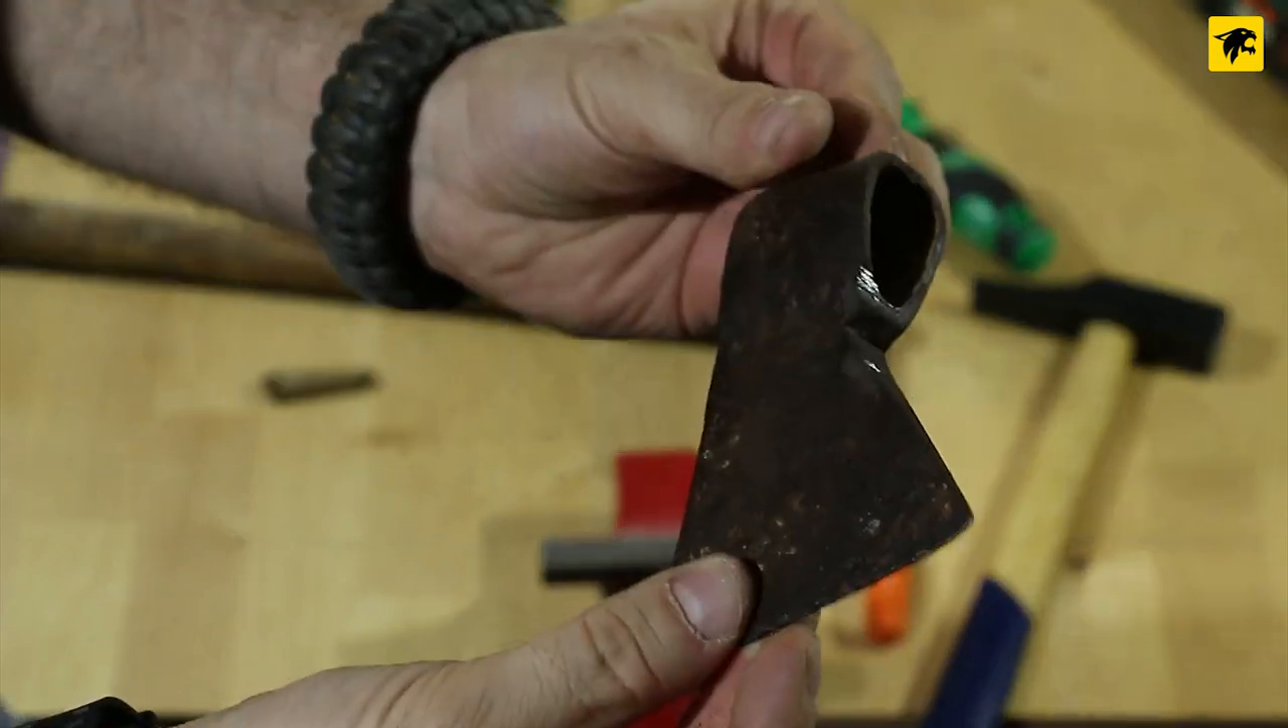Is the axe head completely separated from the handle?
Yes.